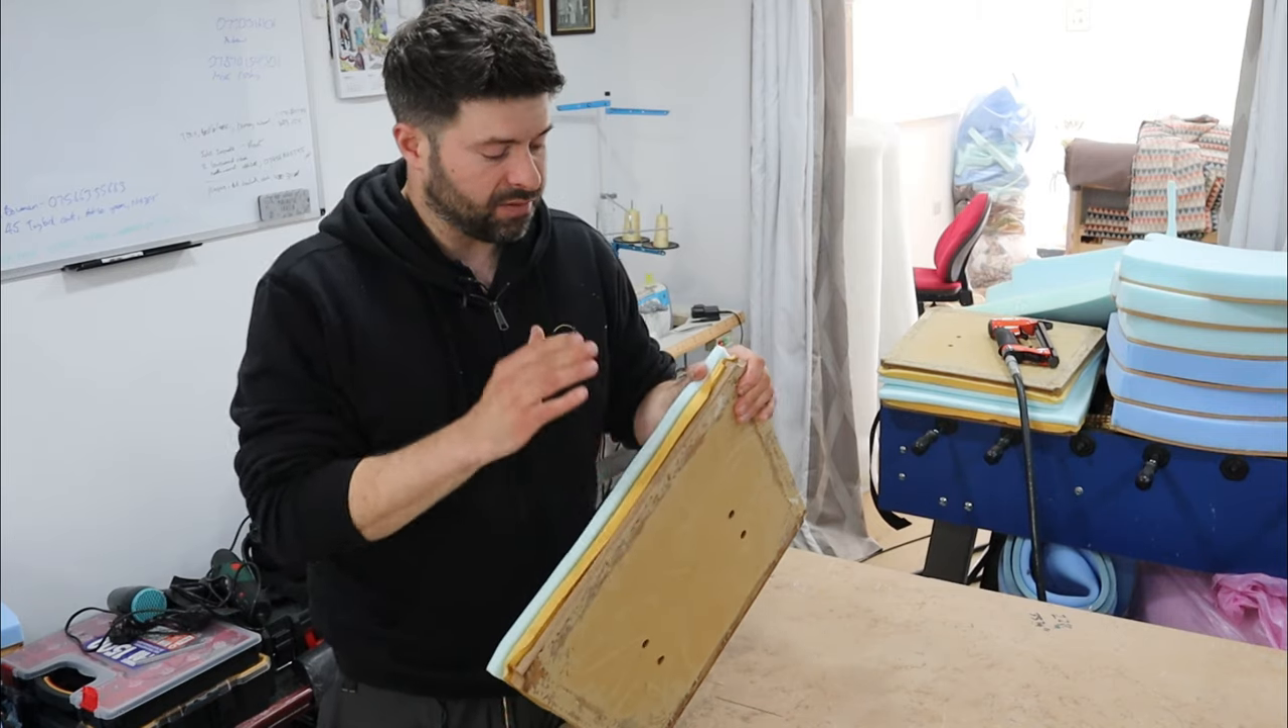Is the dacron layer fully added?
No.